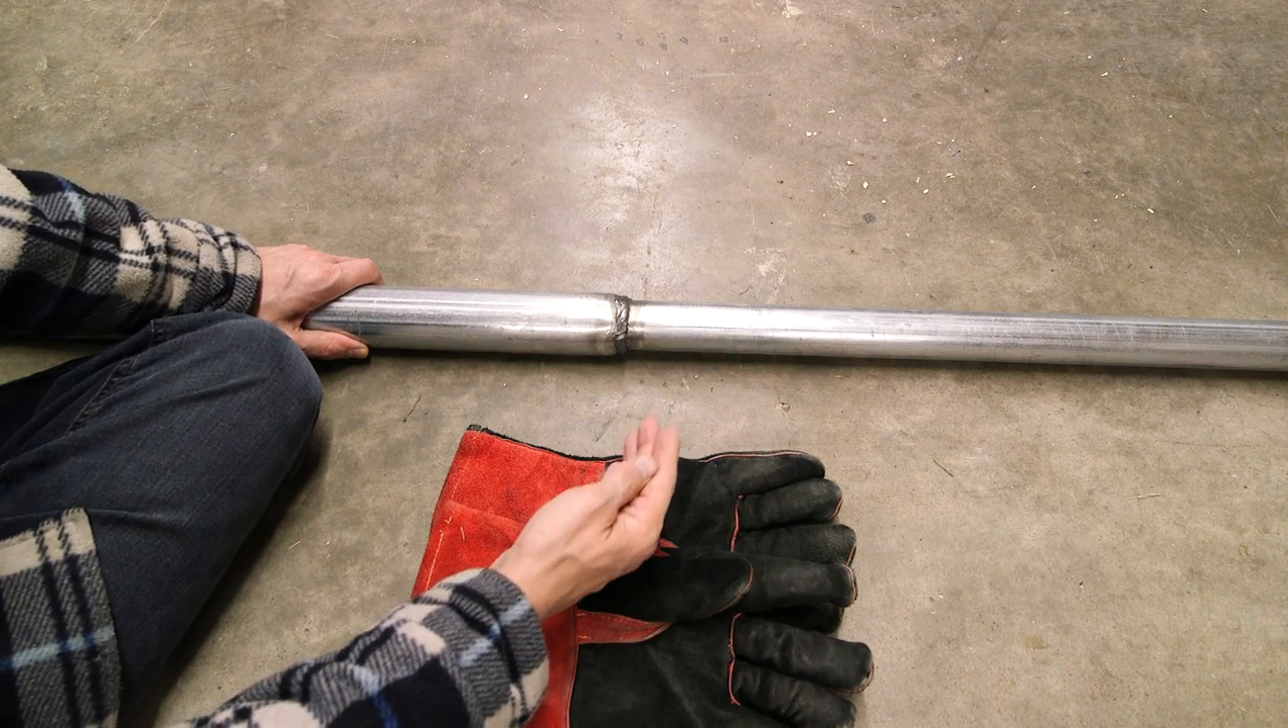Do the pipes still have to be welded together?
No.